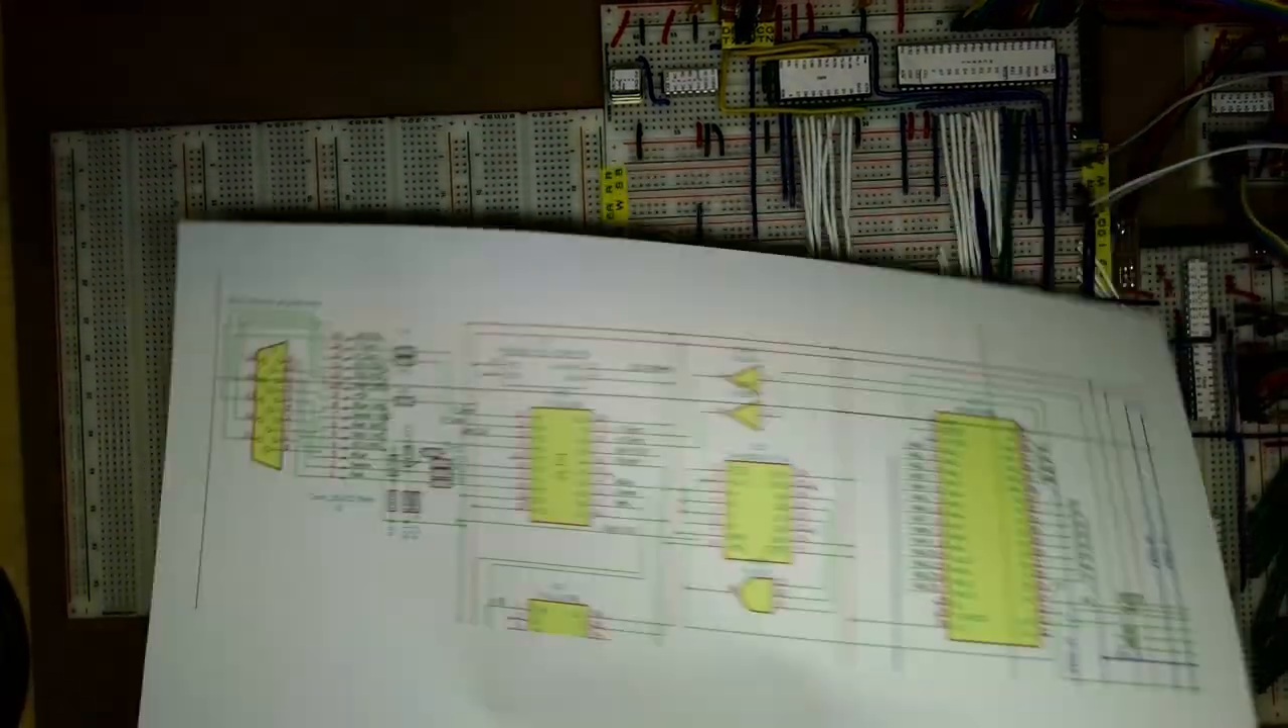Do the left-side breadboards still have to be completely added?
No.